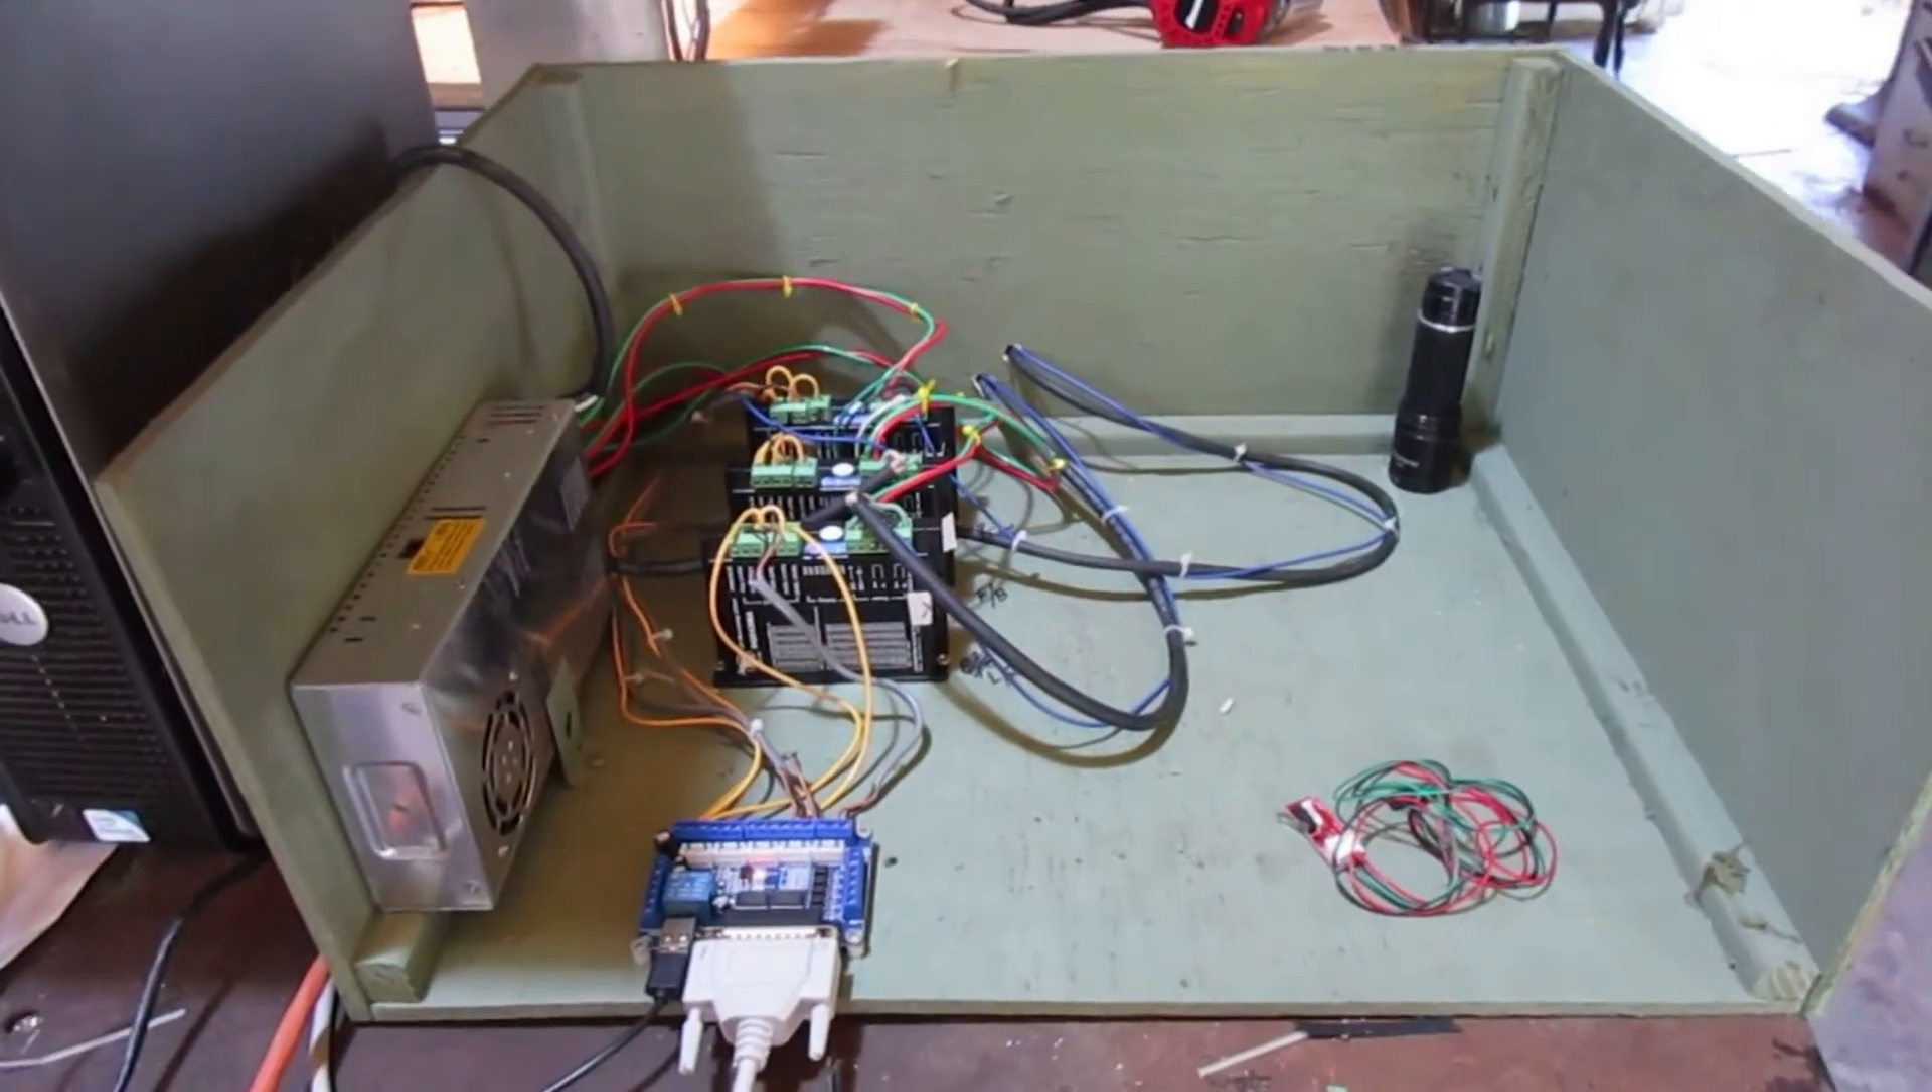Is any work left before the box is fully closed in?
Yes.